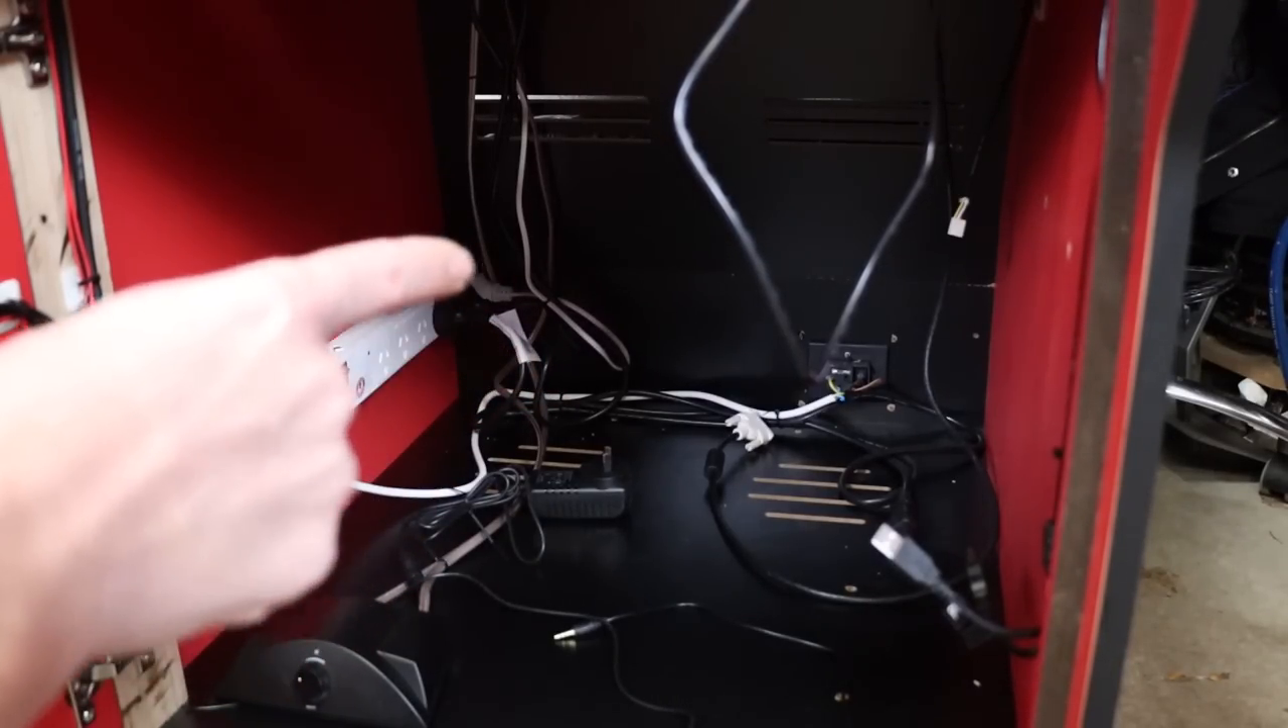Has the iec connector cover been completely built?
No.